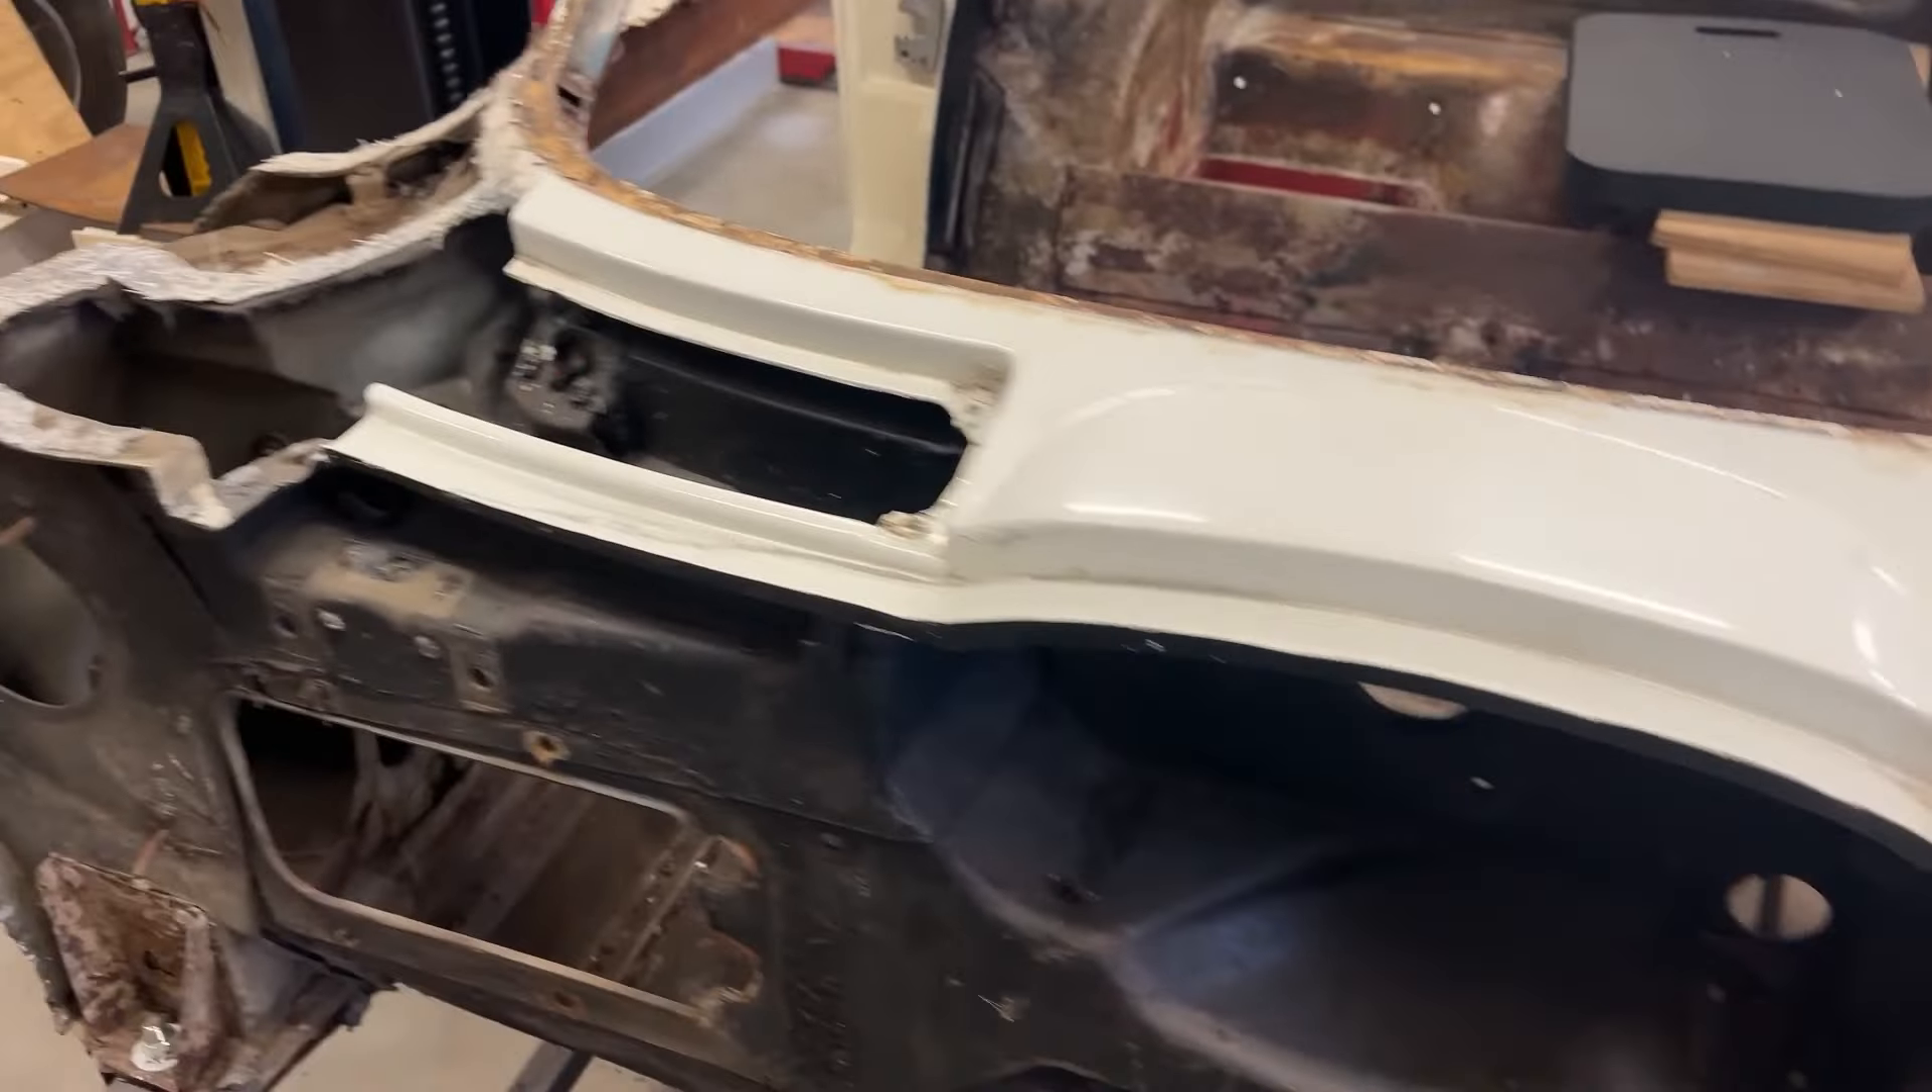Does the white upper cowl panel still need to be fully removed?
Yes.